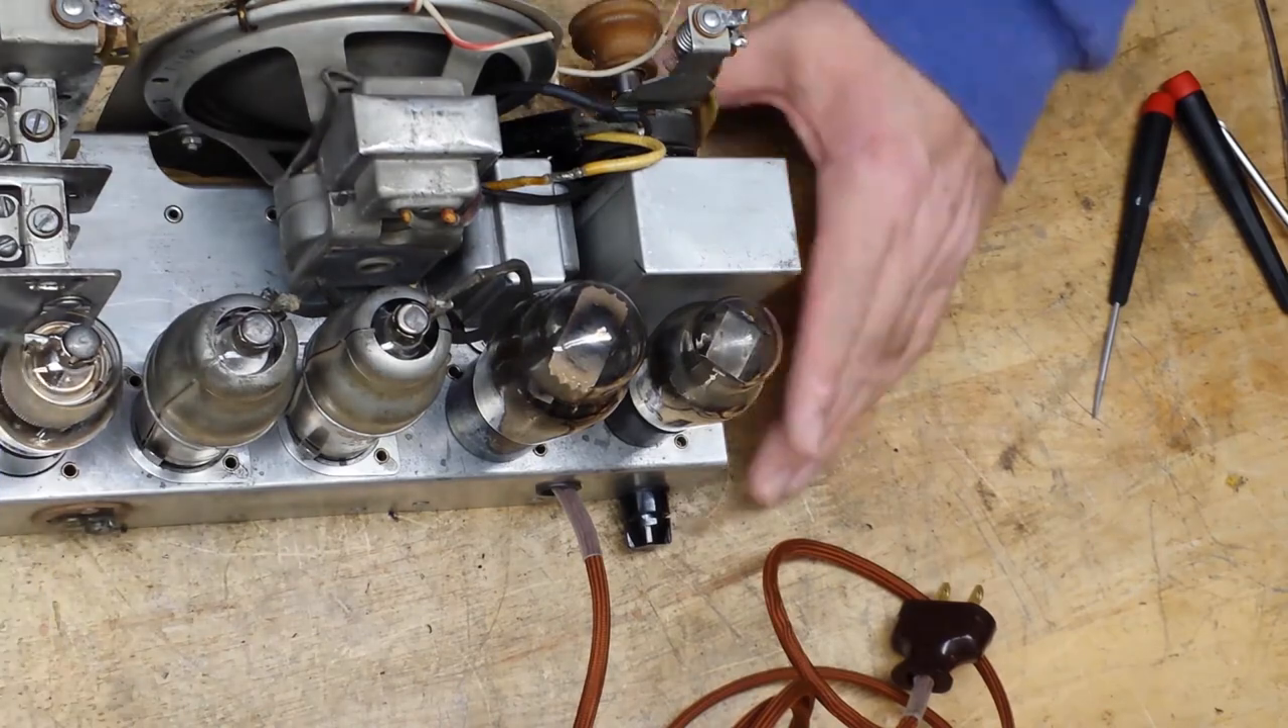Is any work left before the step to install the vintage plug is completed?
No.